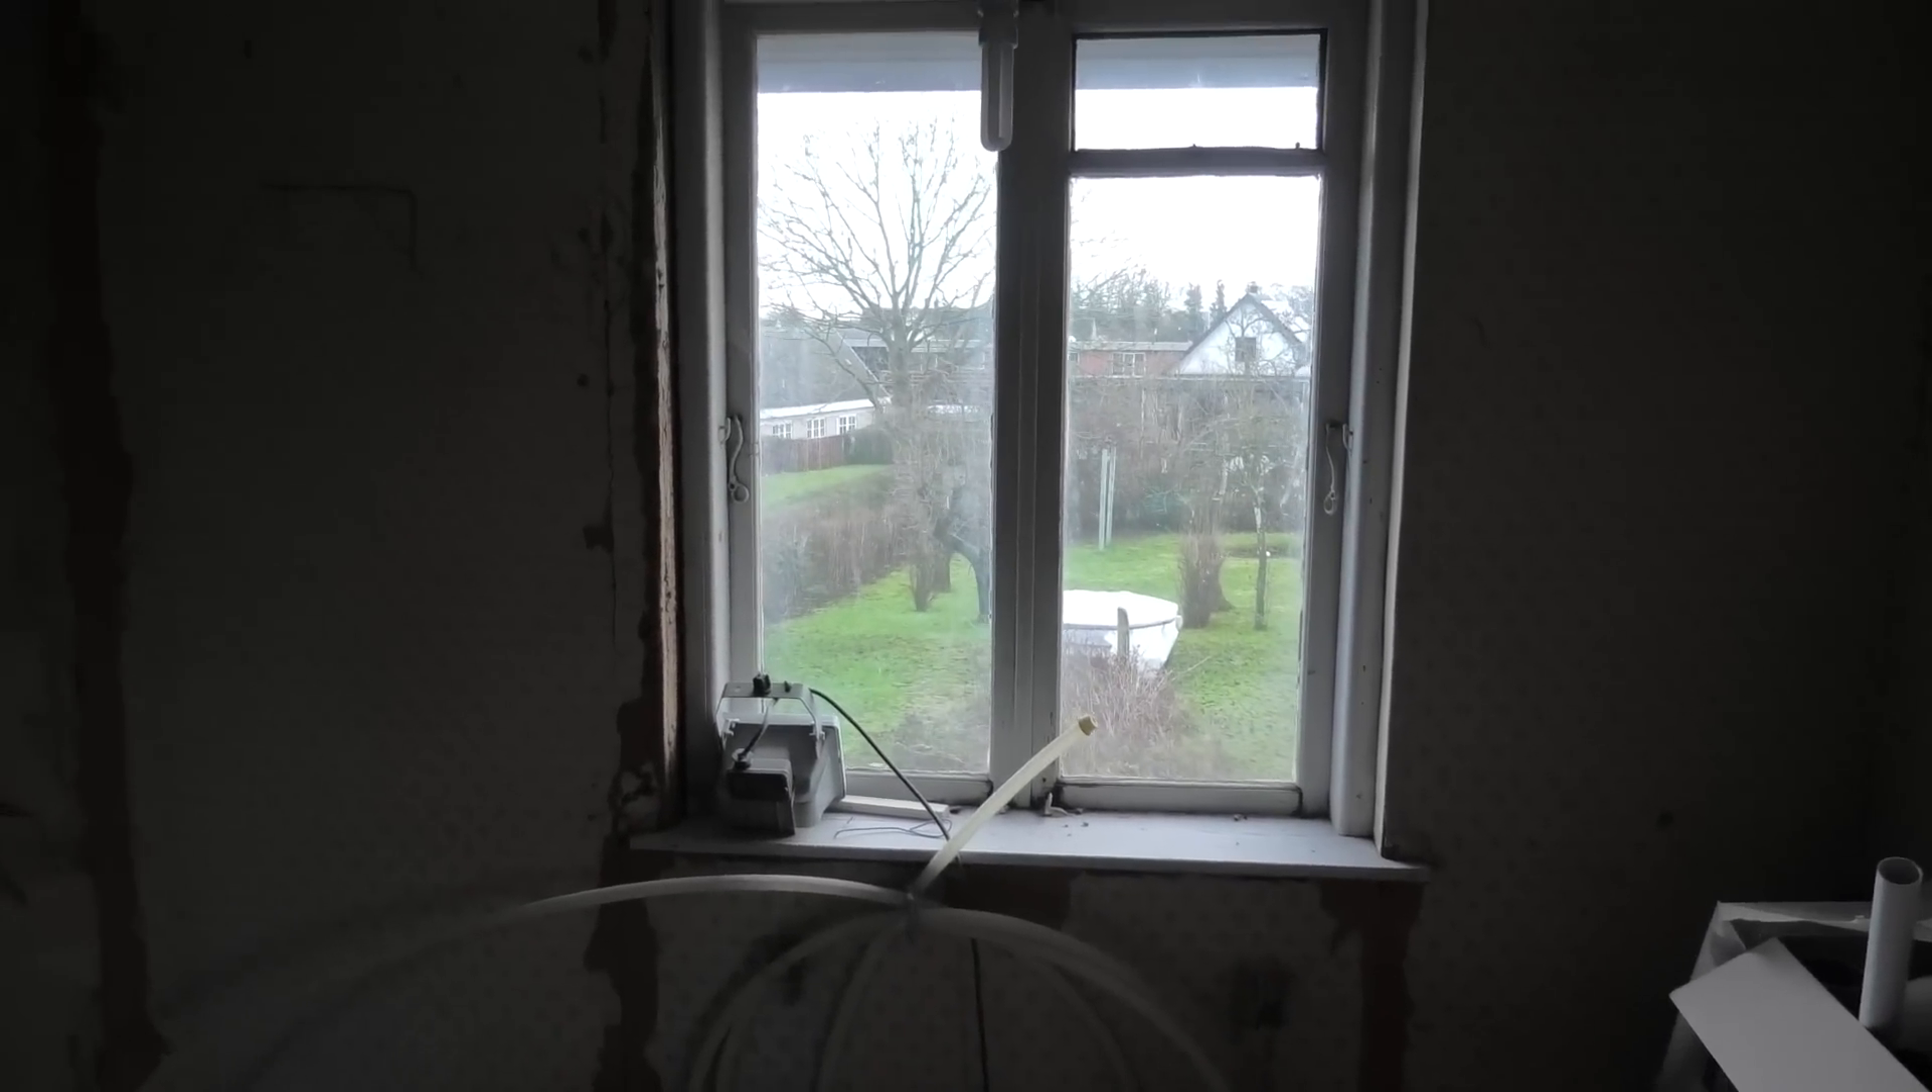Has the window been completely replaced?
No.